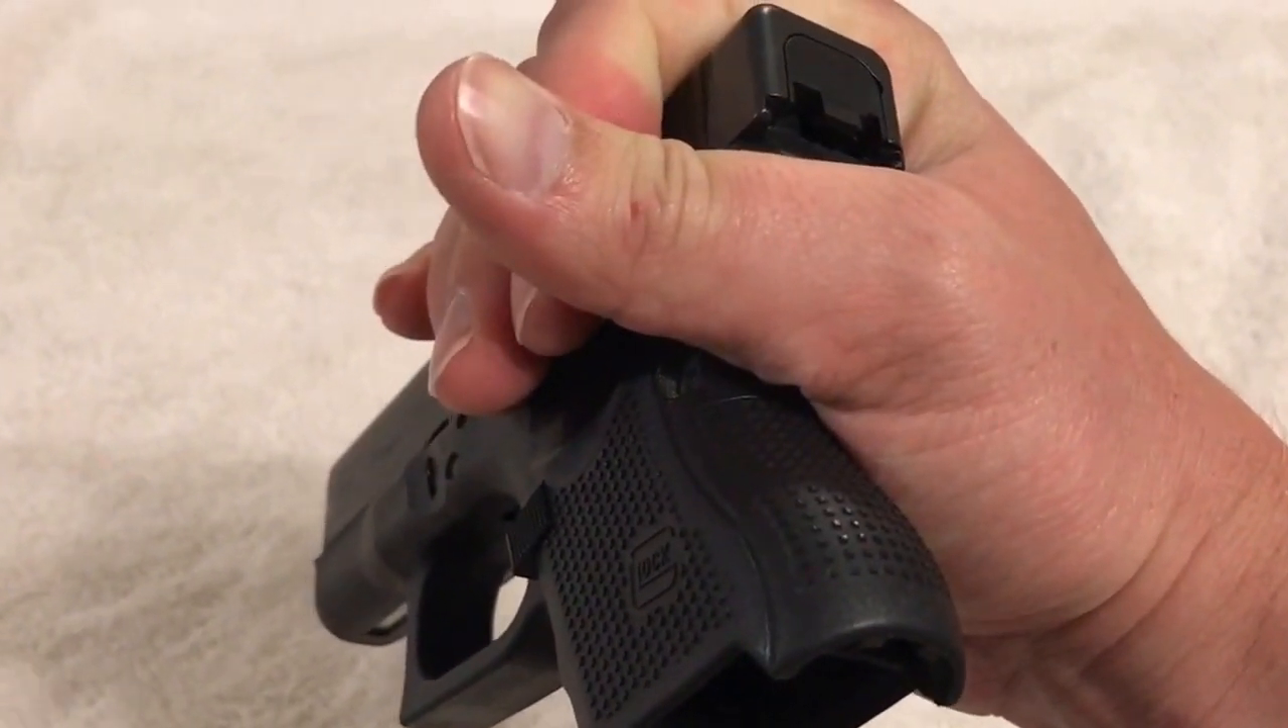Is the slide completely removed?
No.